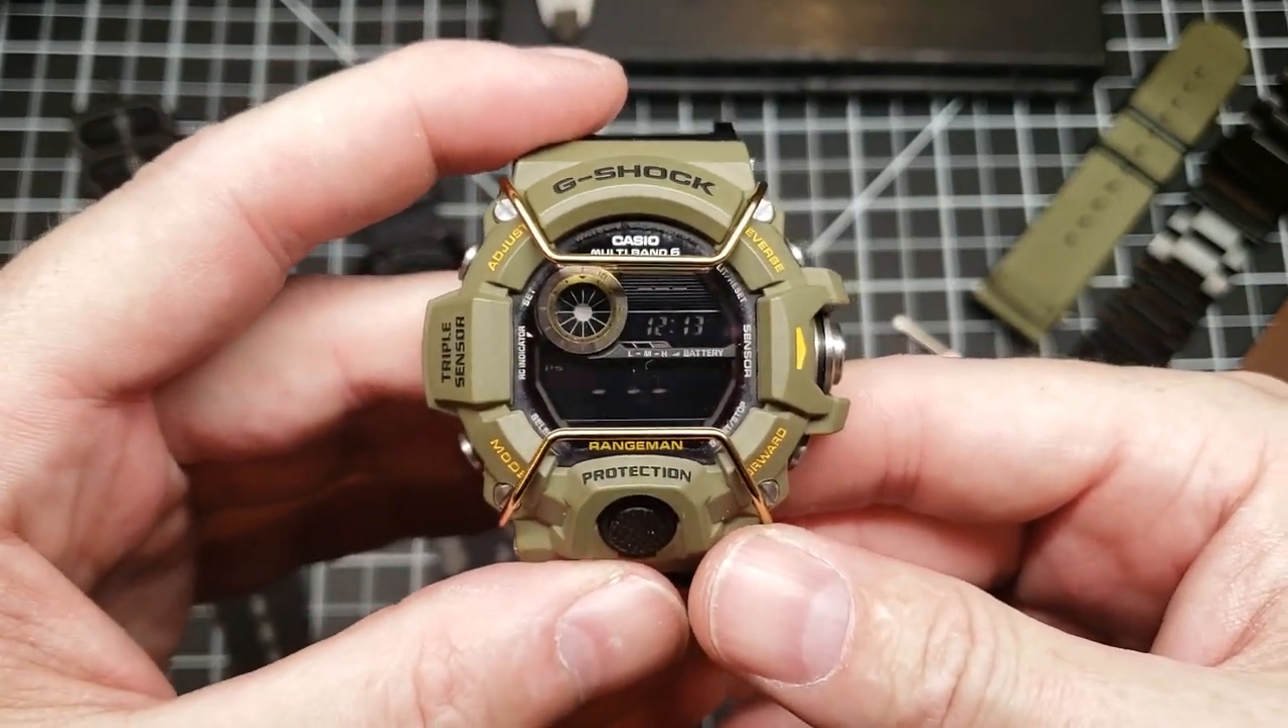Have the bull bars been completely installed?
Yes.